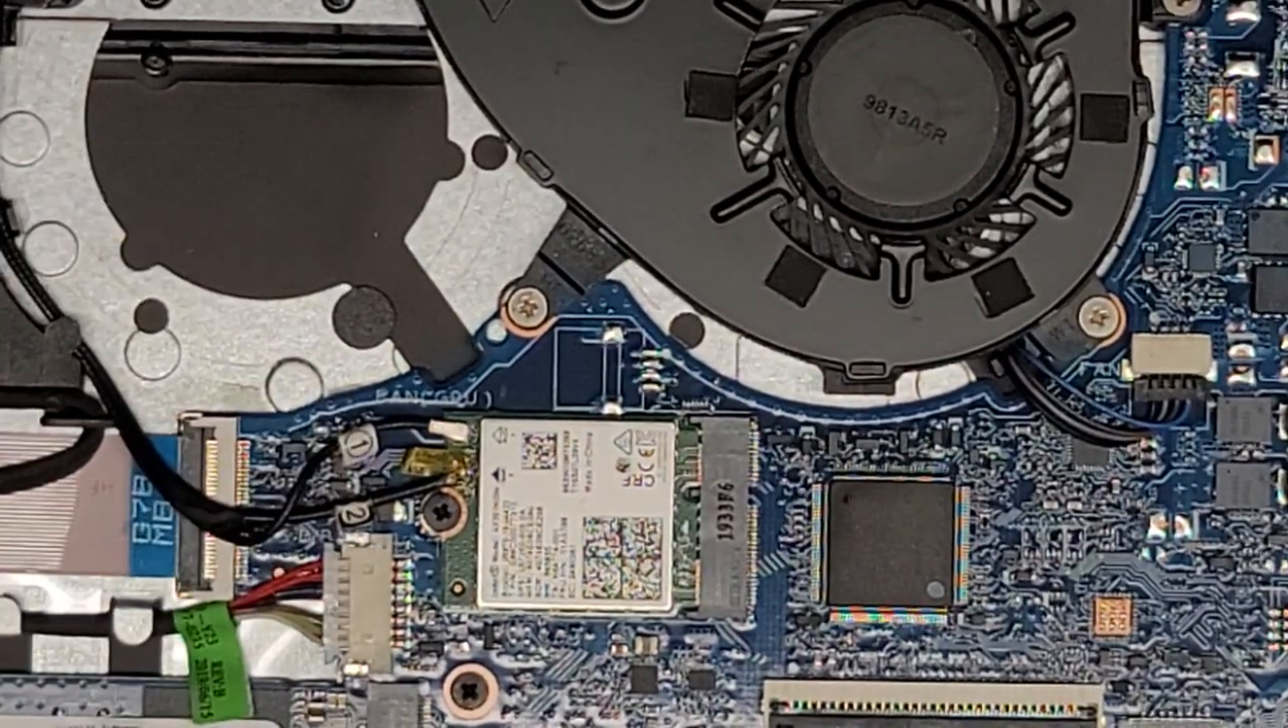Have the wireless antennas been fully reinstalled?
Yes.